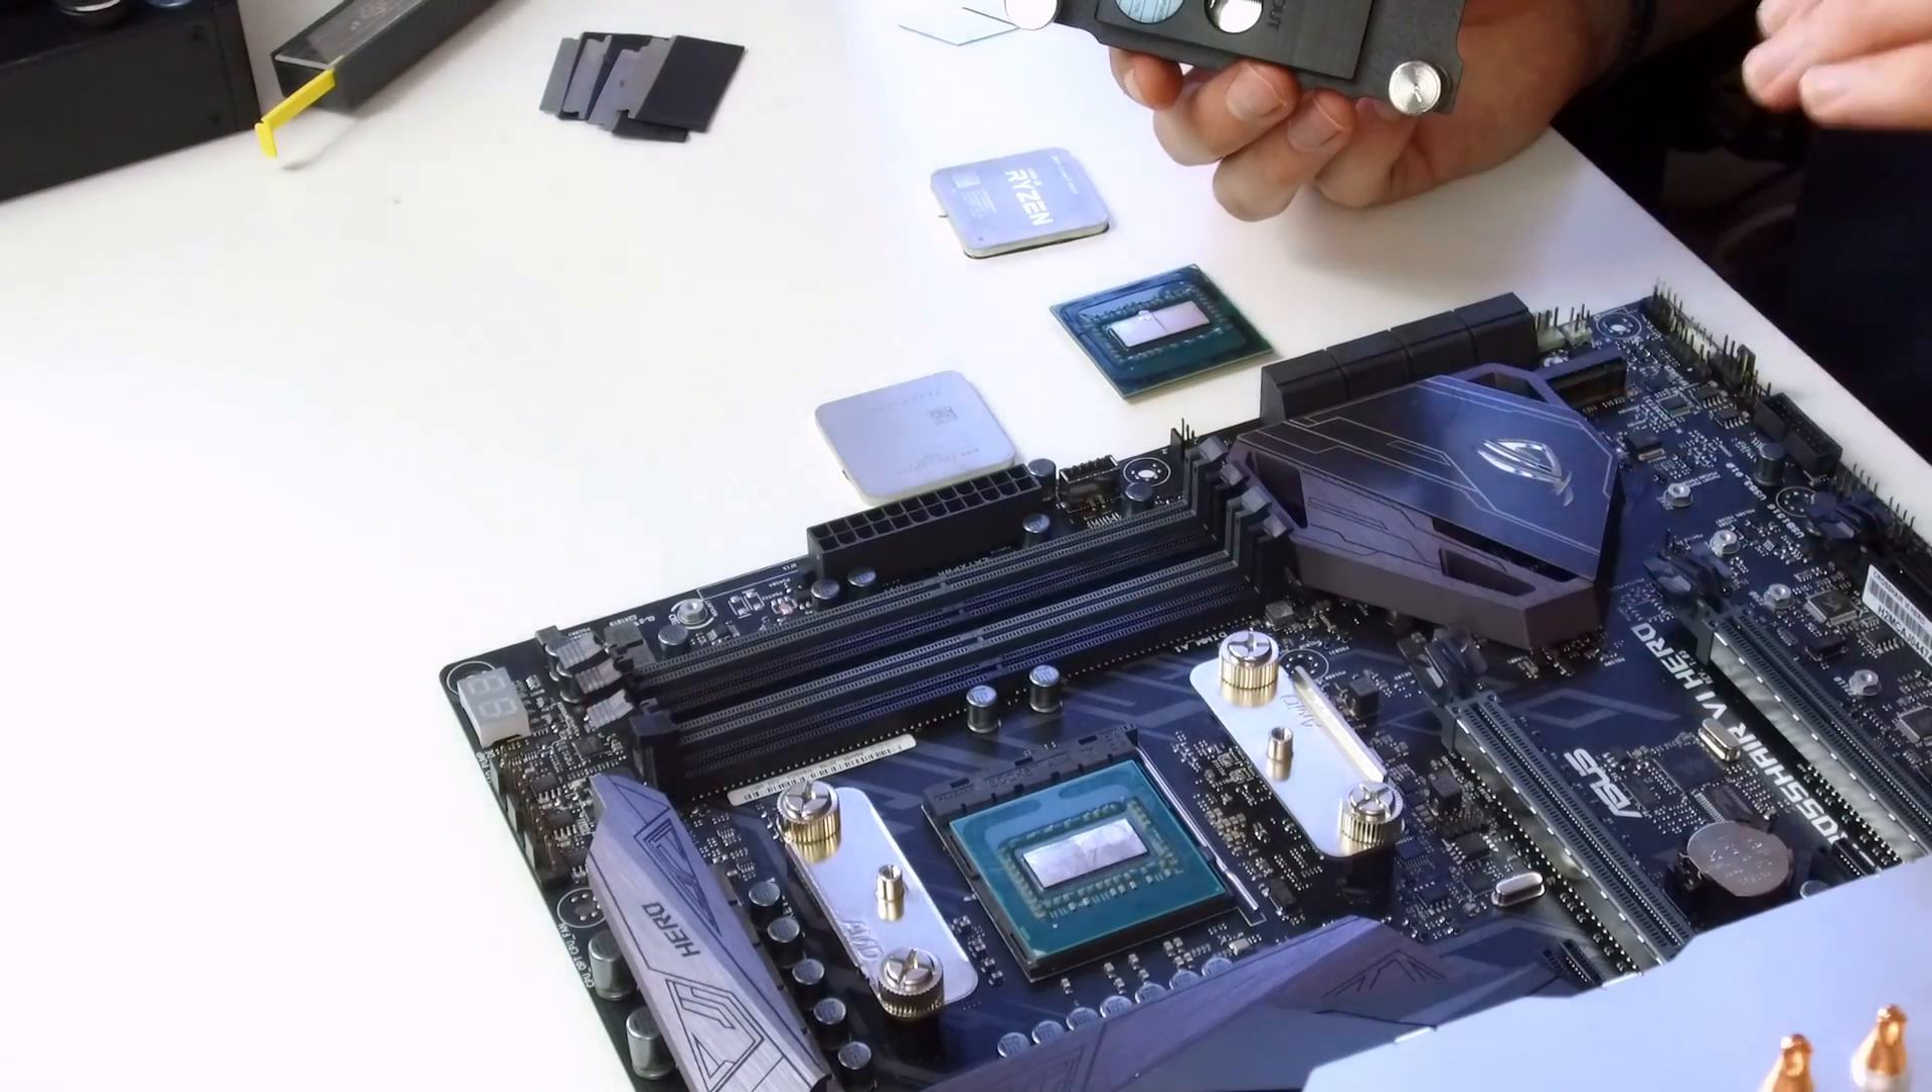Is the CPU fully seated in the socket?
Yes.